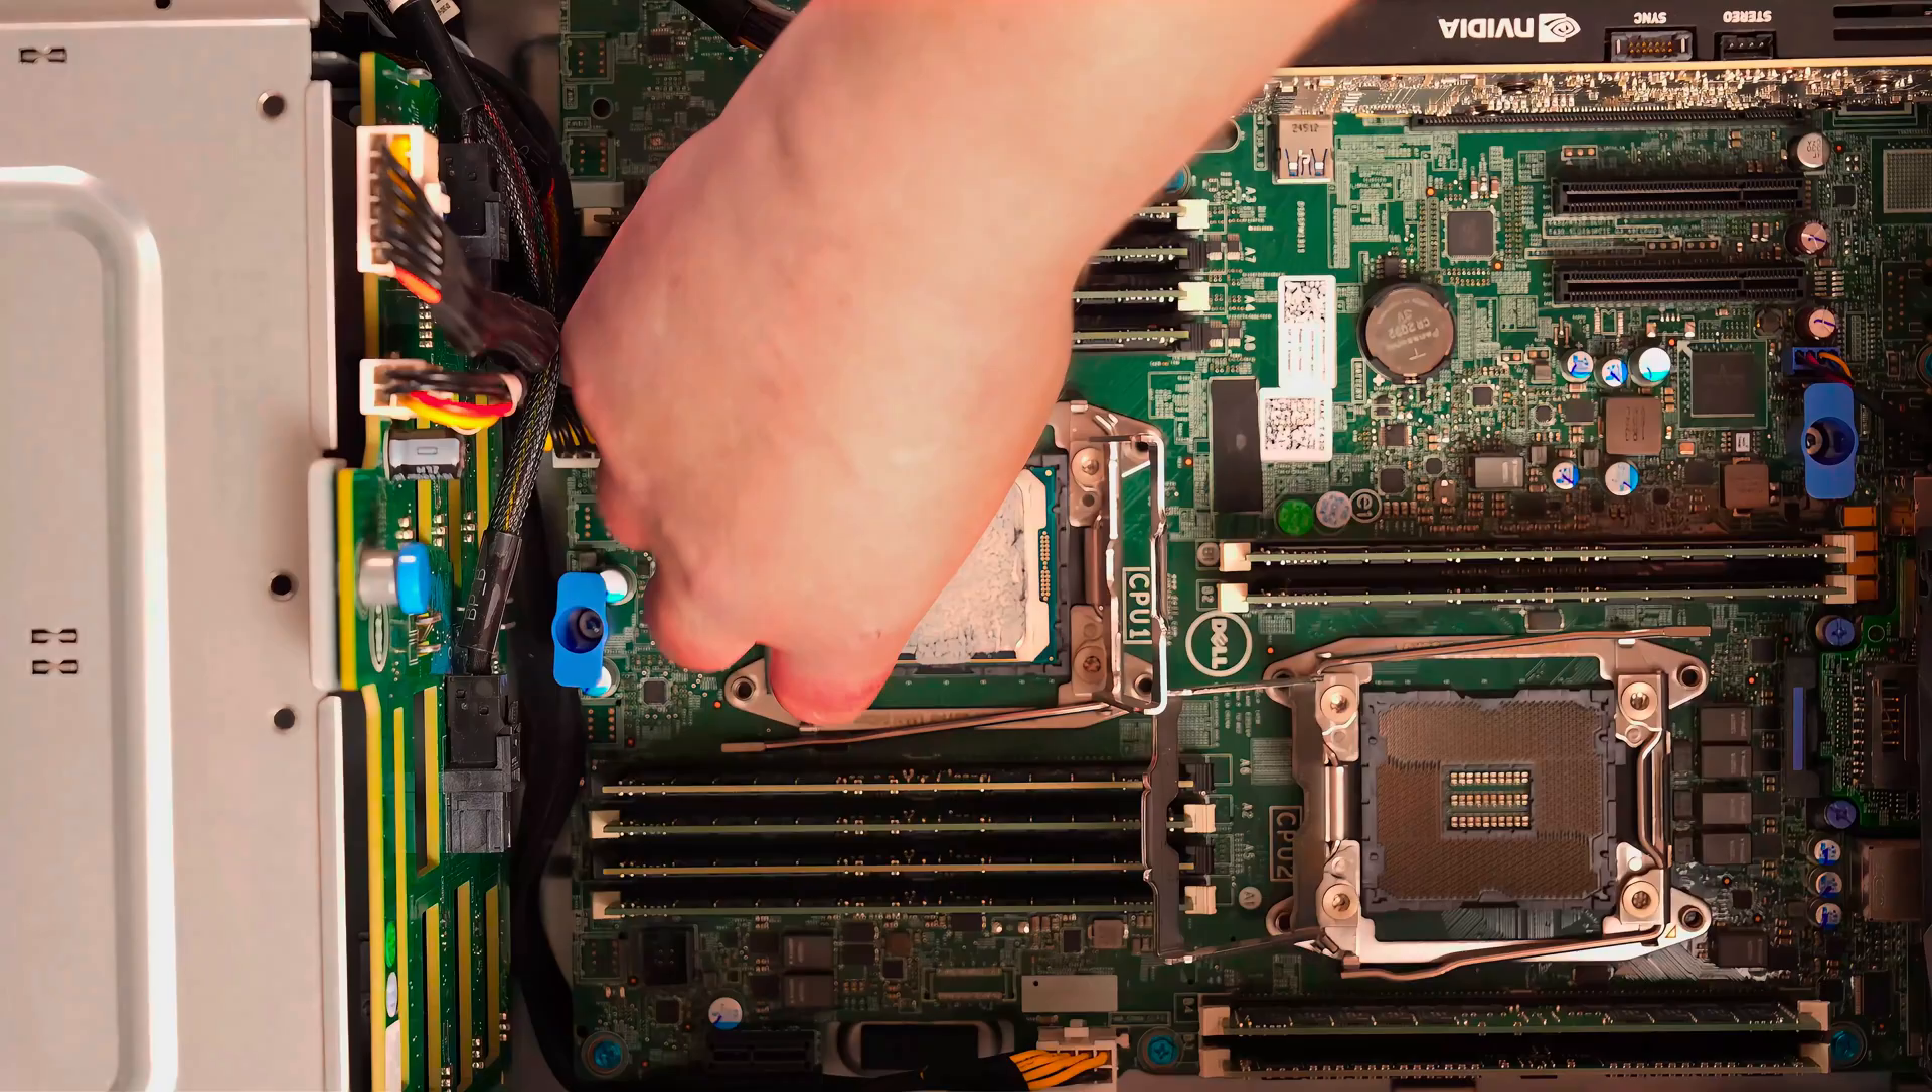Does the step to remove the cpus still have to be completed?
Yes.